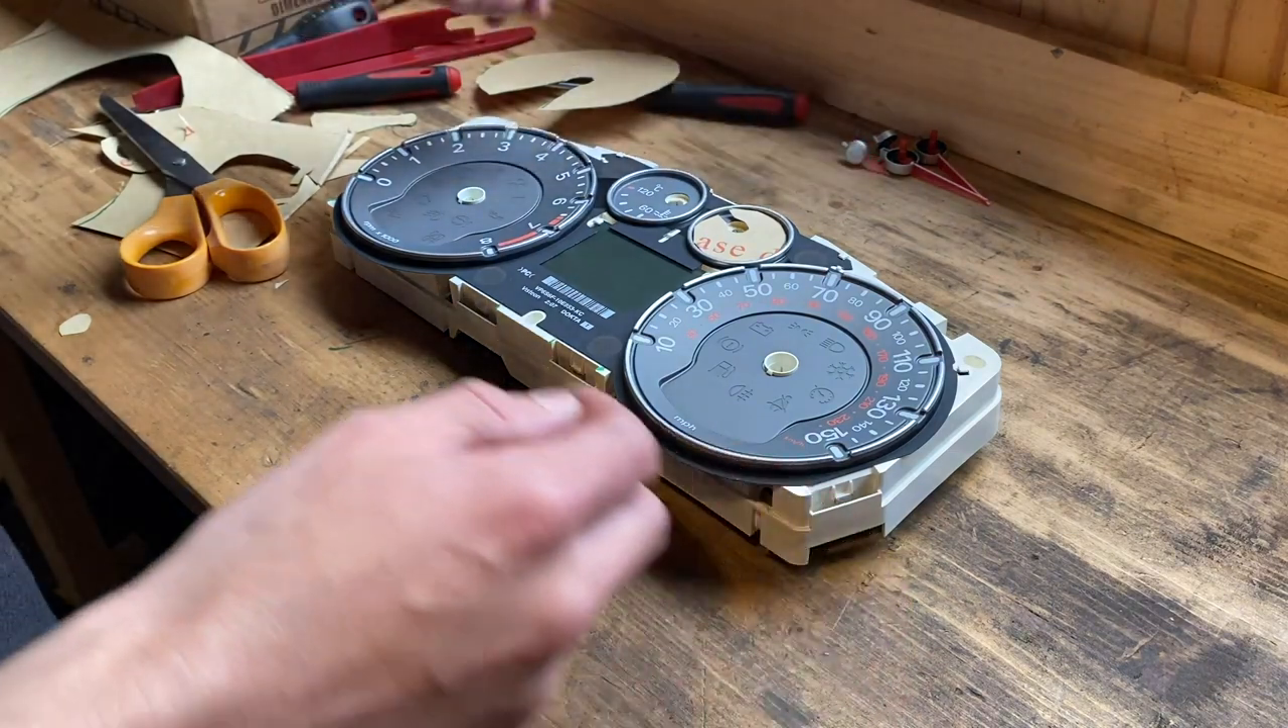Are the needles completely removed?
Yes.